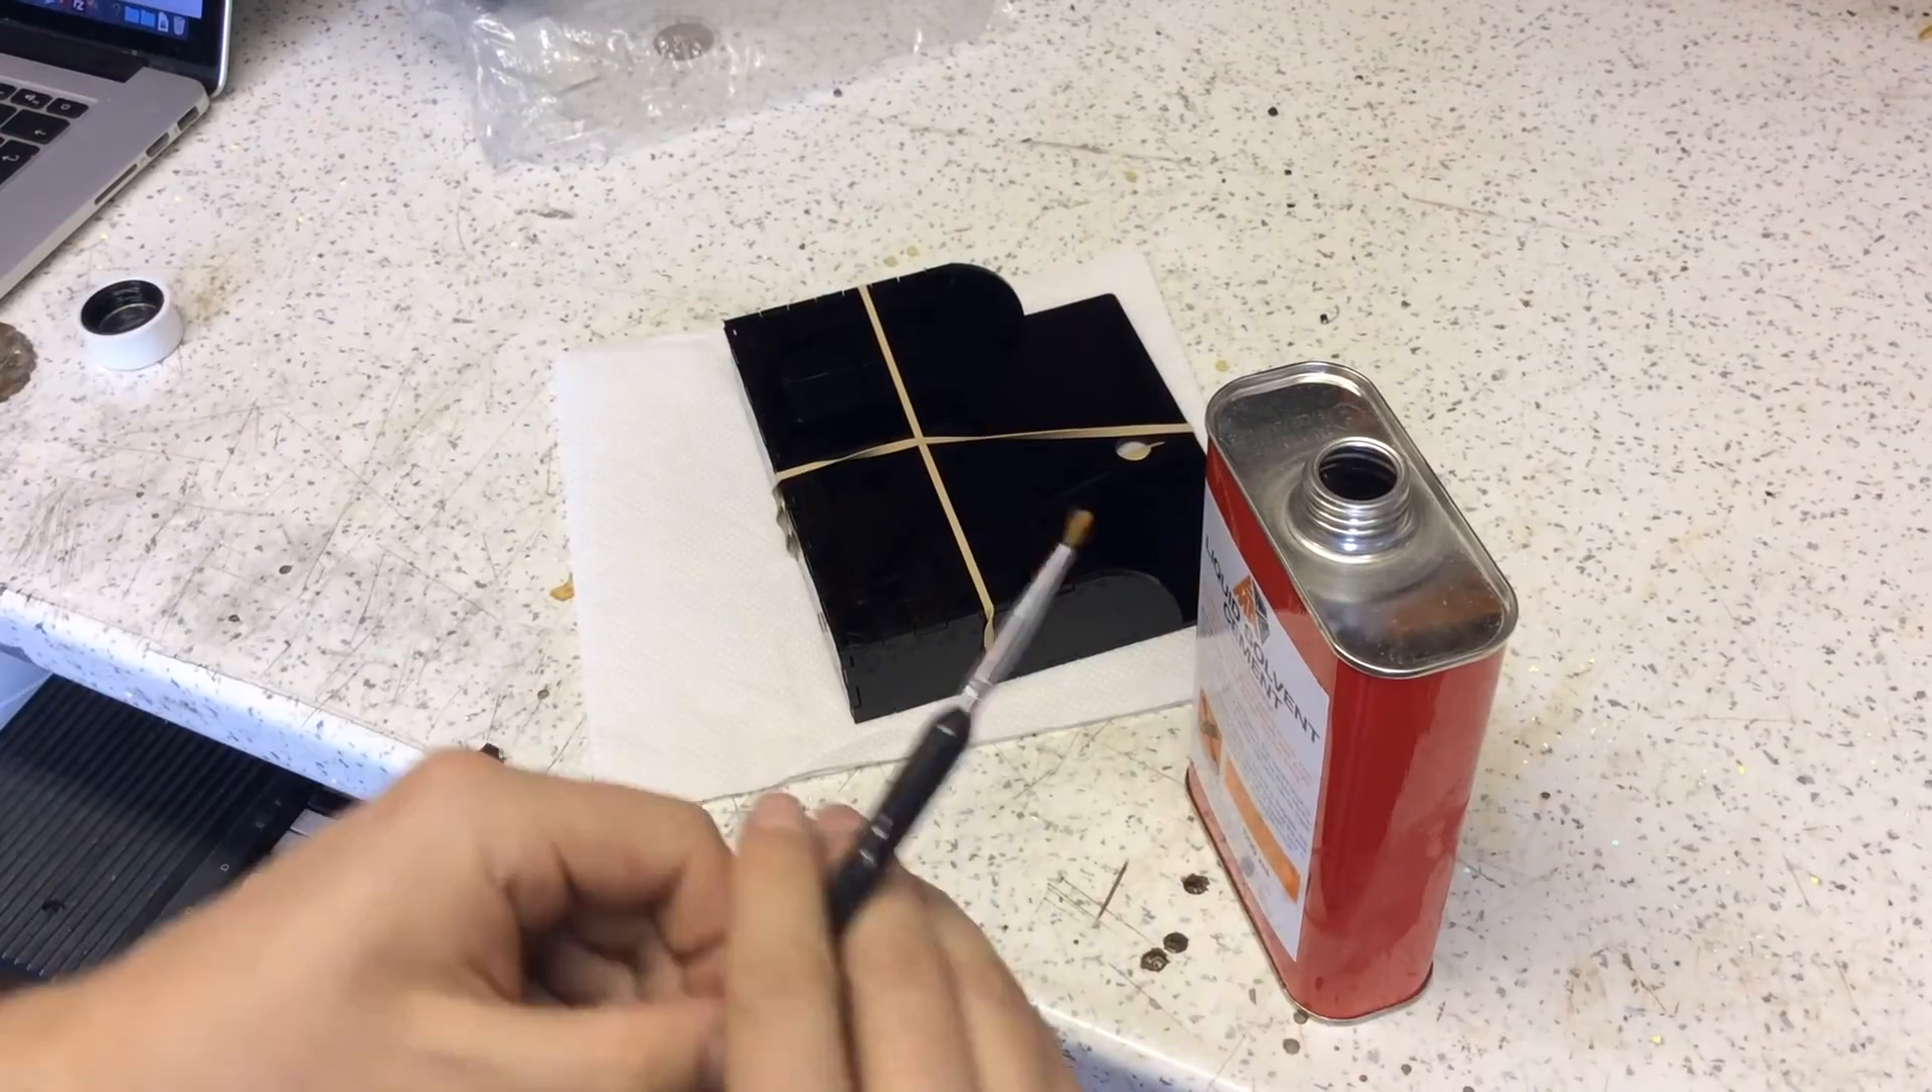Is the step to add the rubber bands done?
Yes.